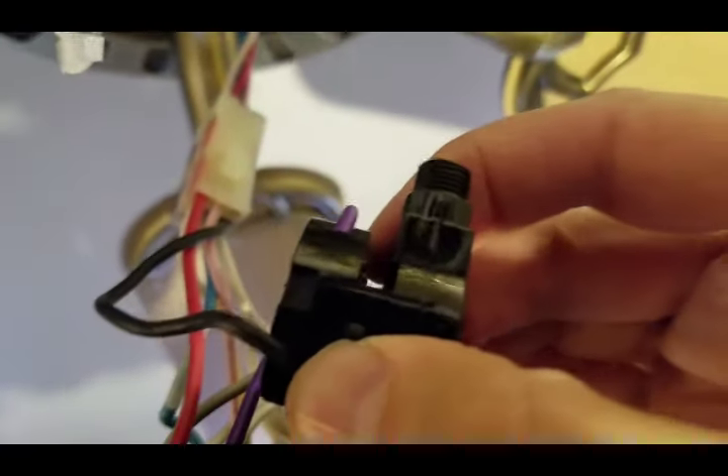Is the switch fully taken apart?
No.